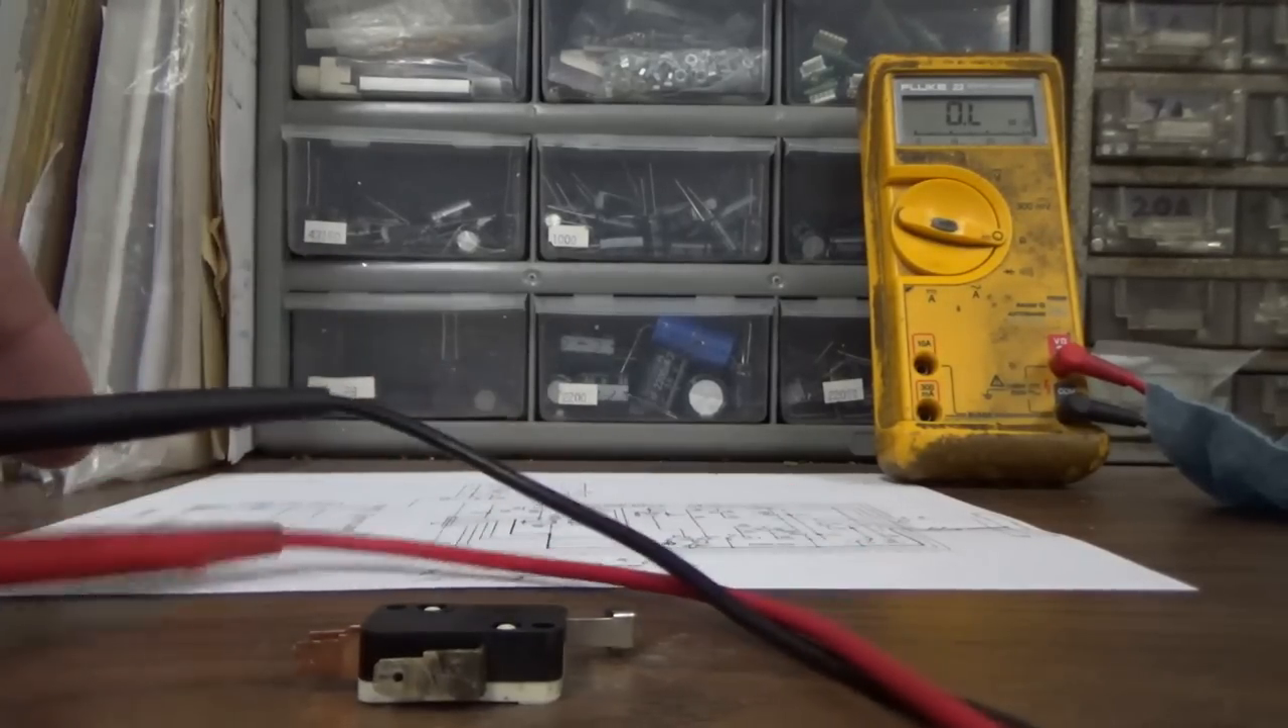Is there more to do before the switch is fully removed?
No.